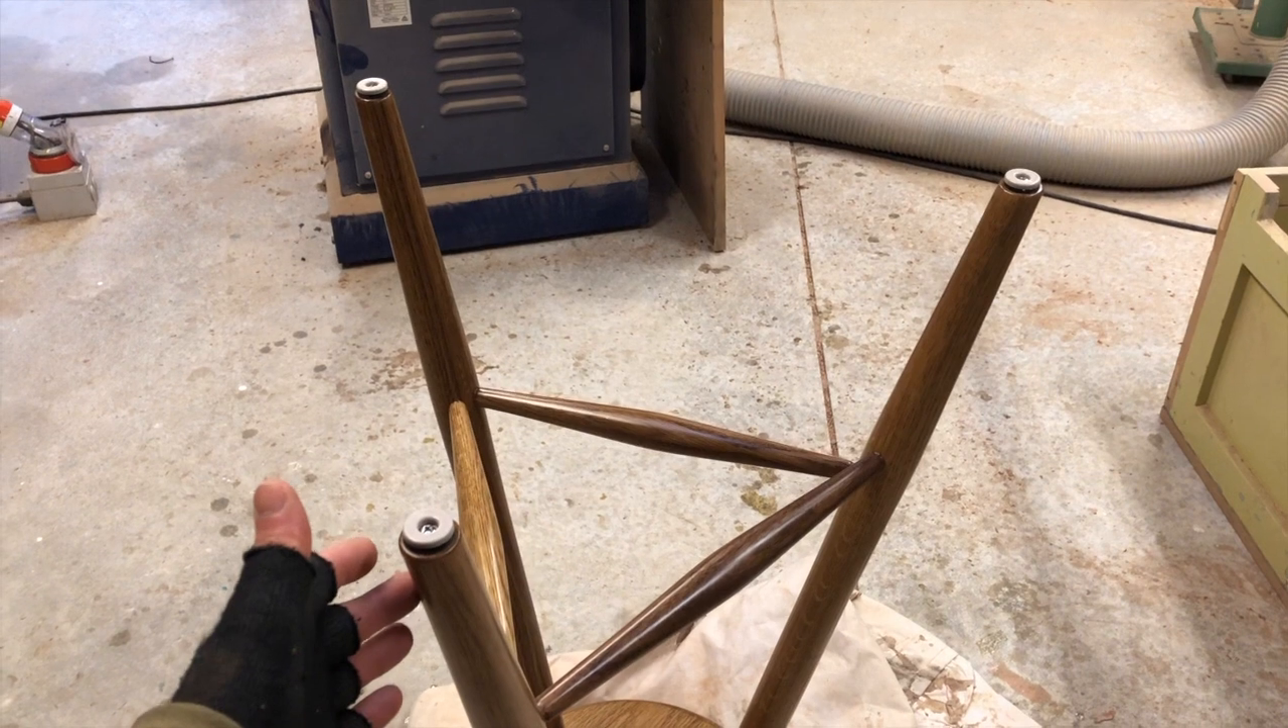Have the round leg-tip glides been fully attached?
Yes.